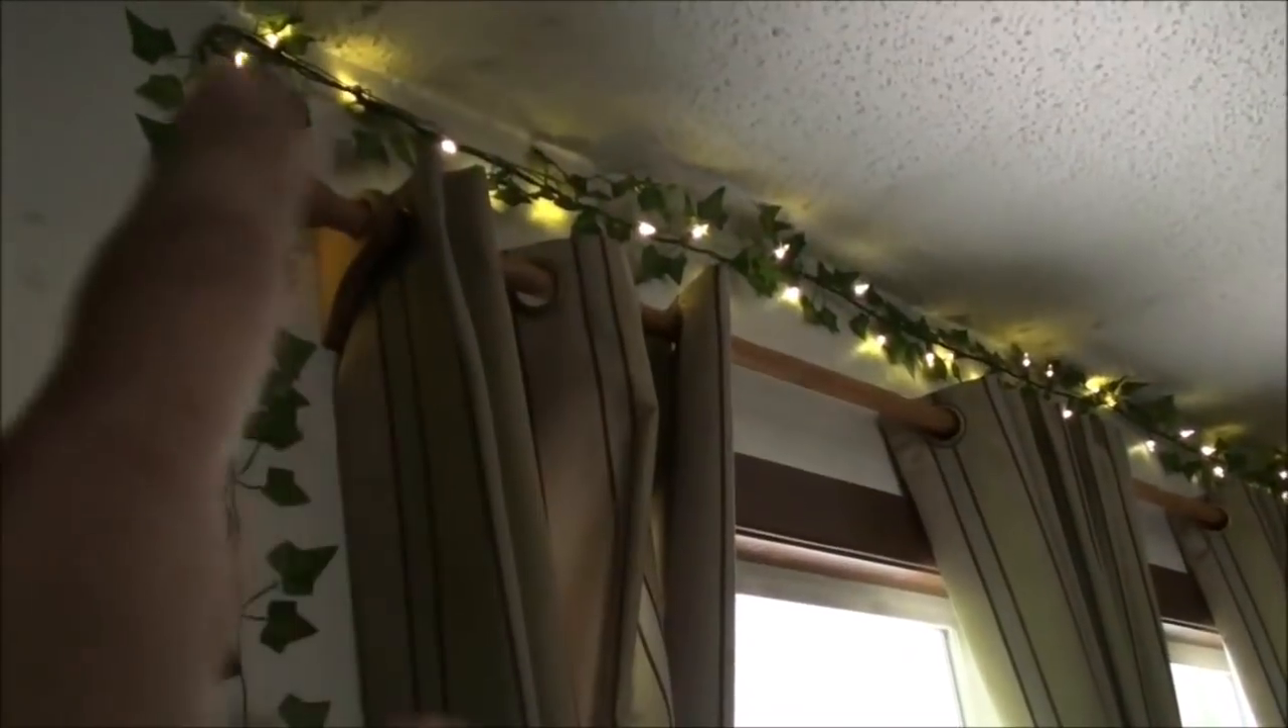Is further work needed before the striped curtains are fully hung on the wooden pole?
No.